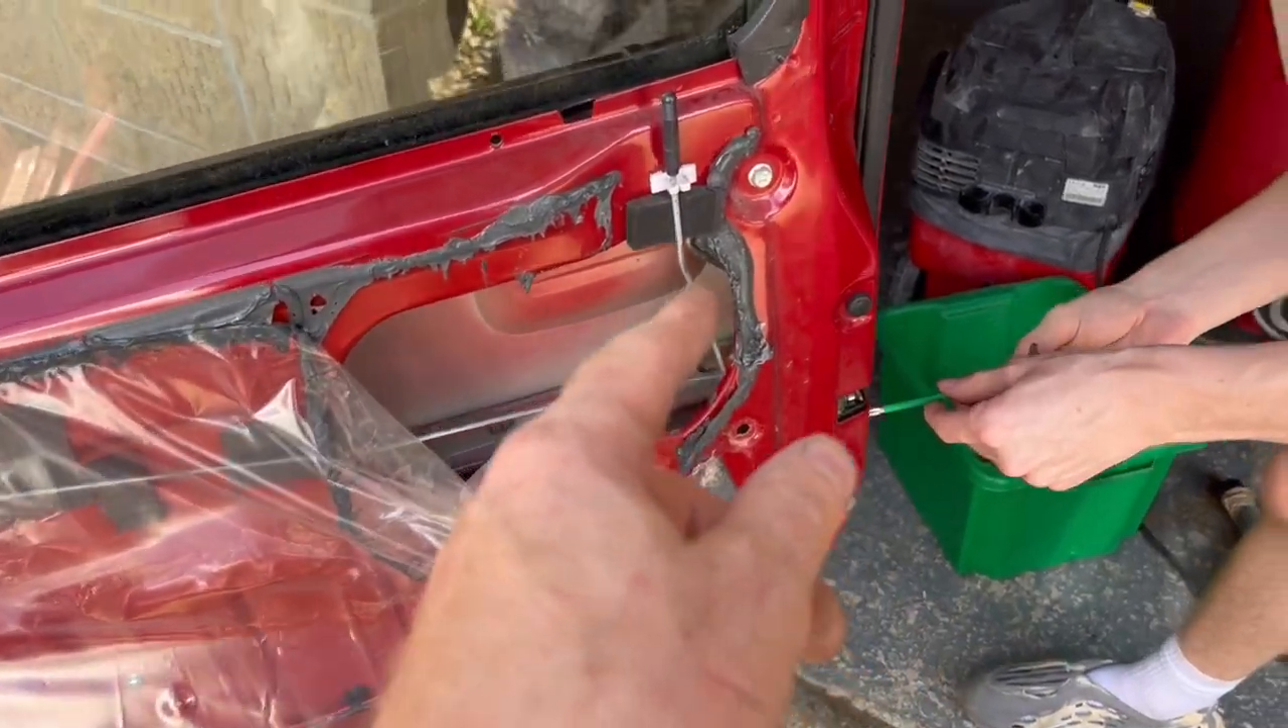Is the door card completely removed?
Yes.